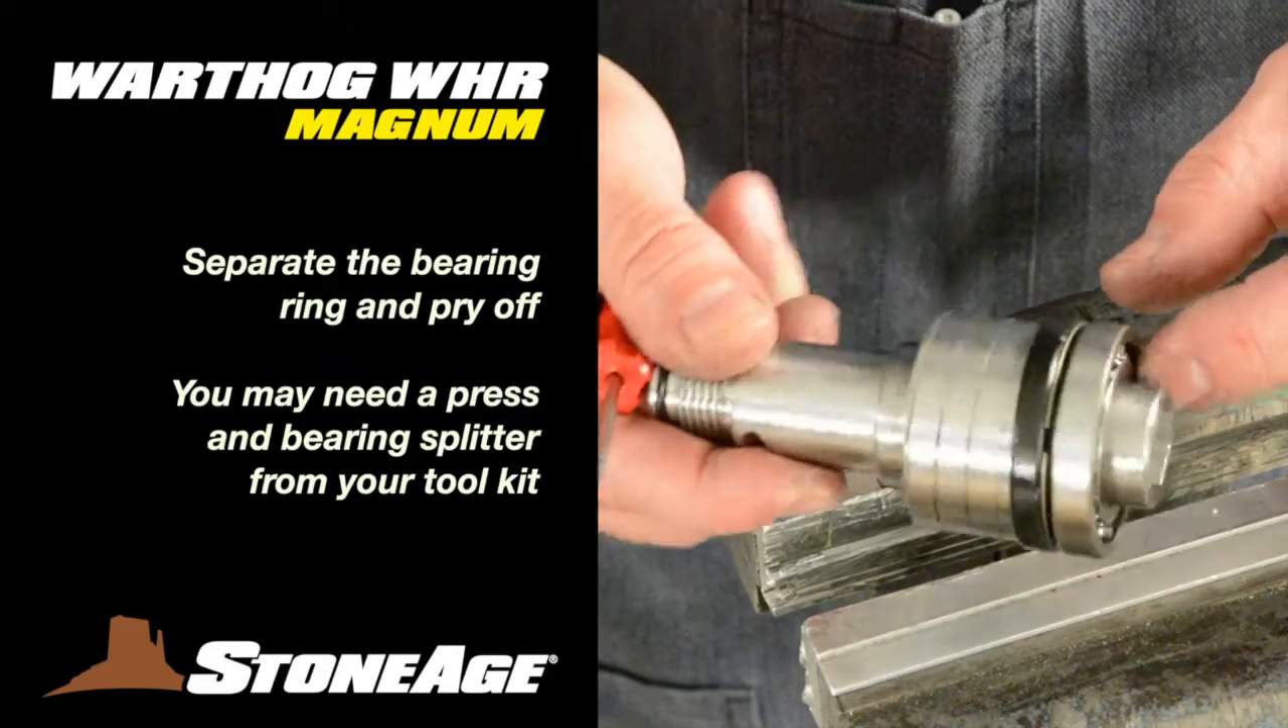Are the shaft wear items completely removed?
No.